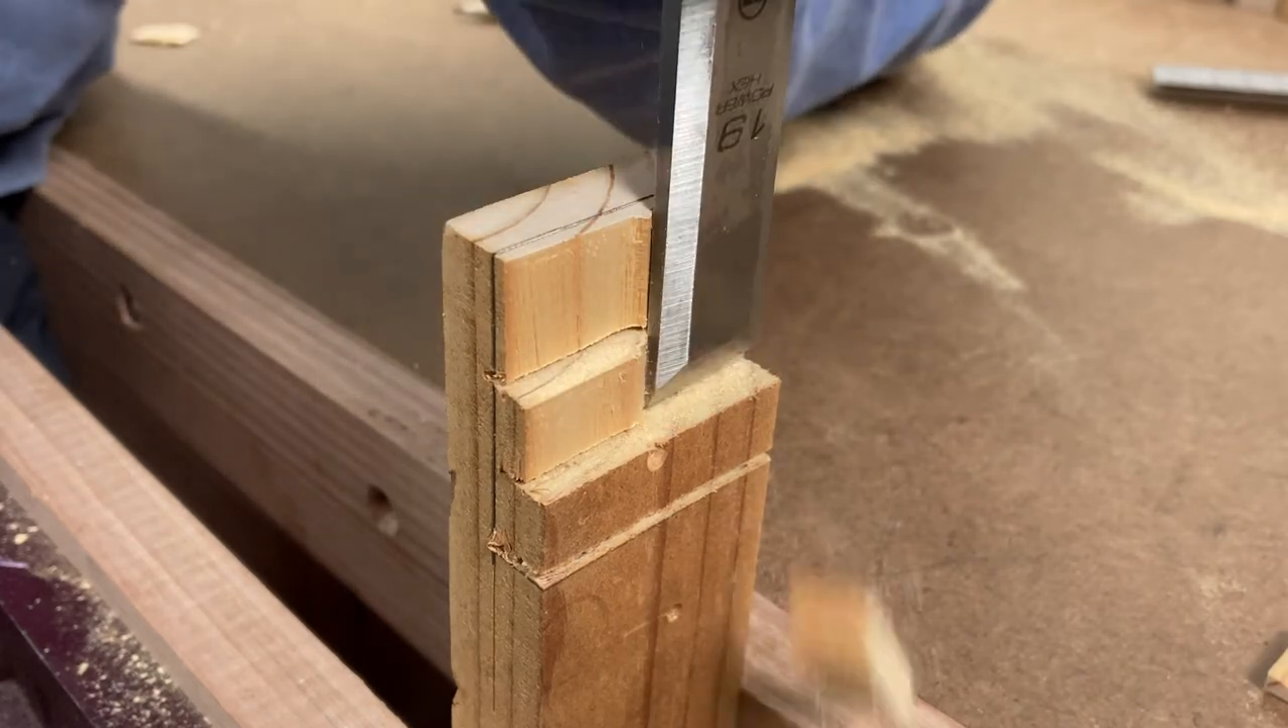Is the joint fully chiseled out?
No.